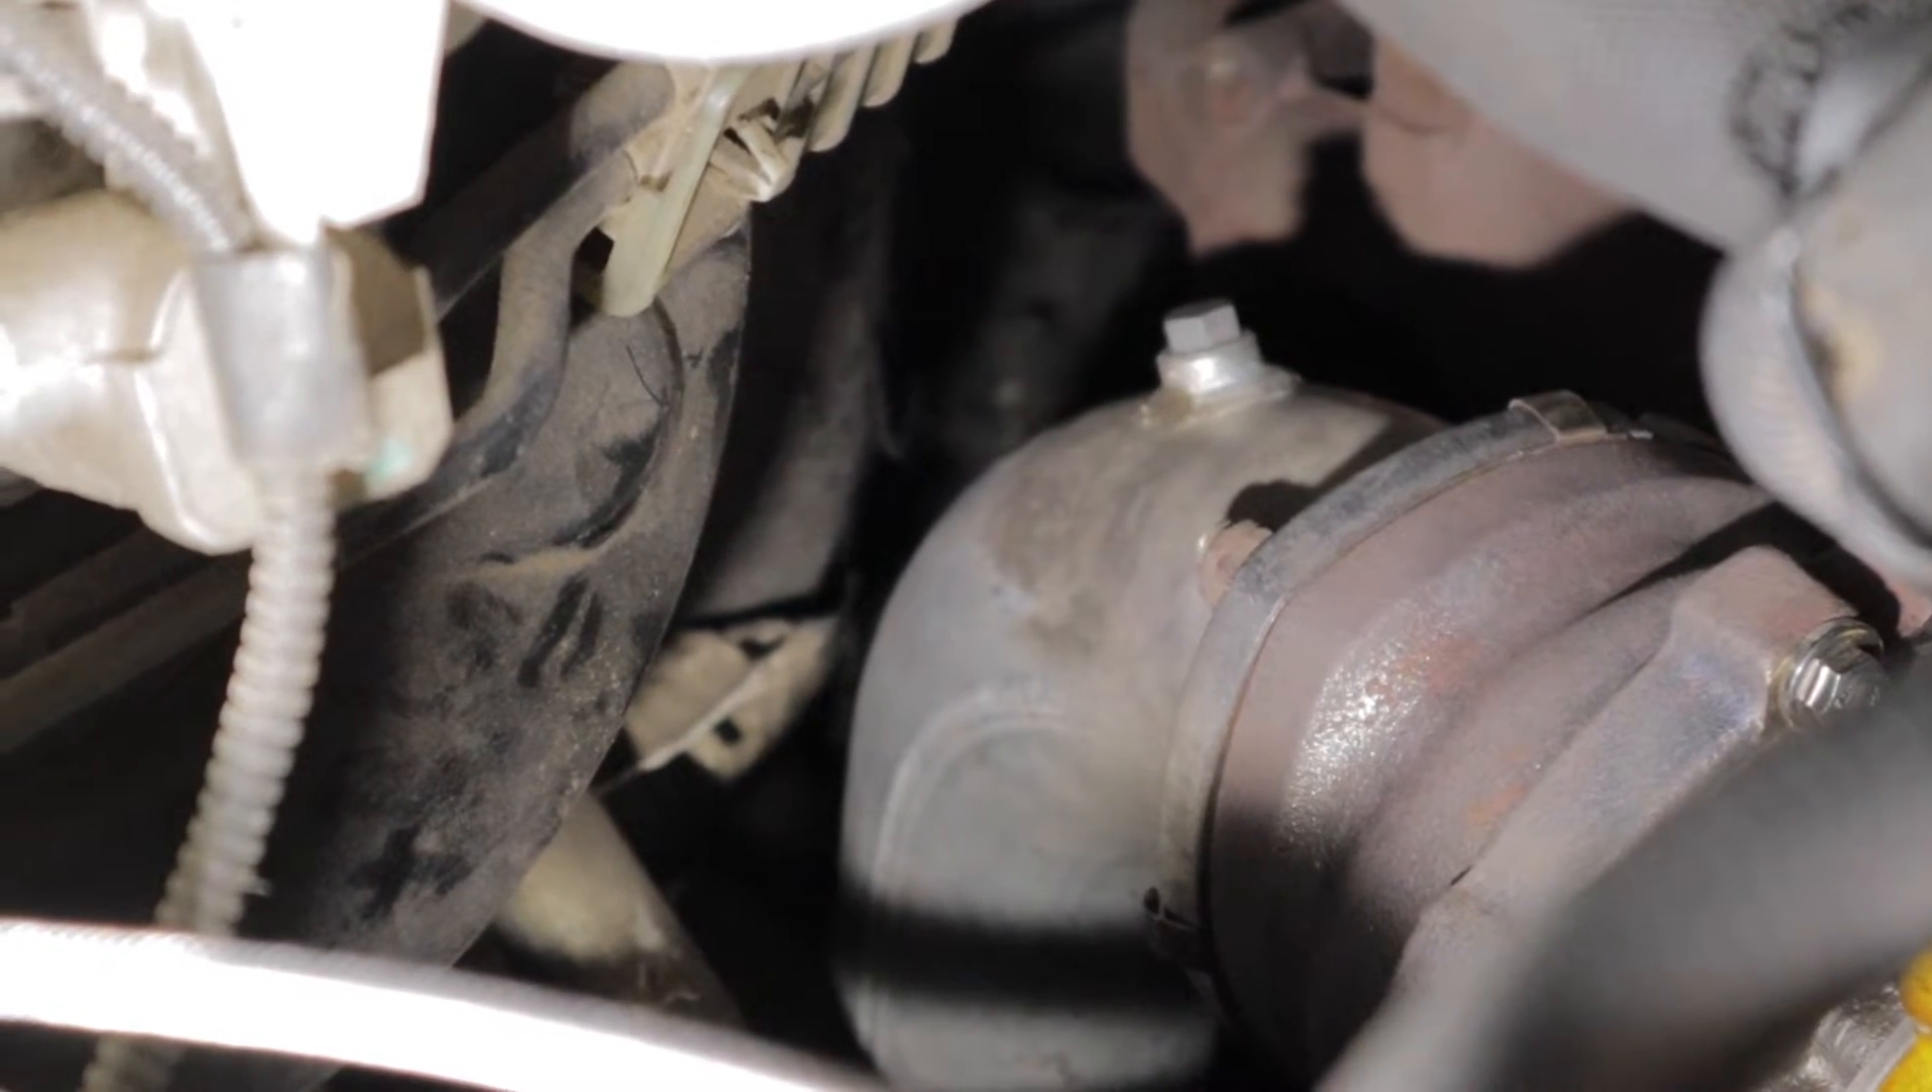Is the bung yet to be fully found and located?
No.